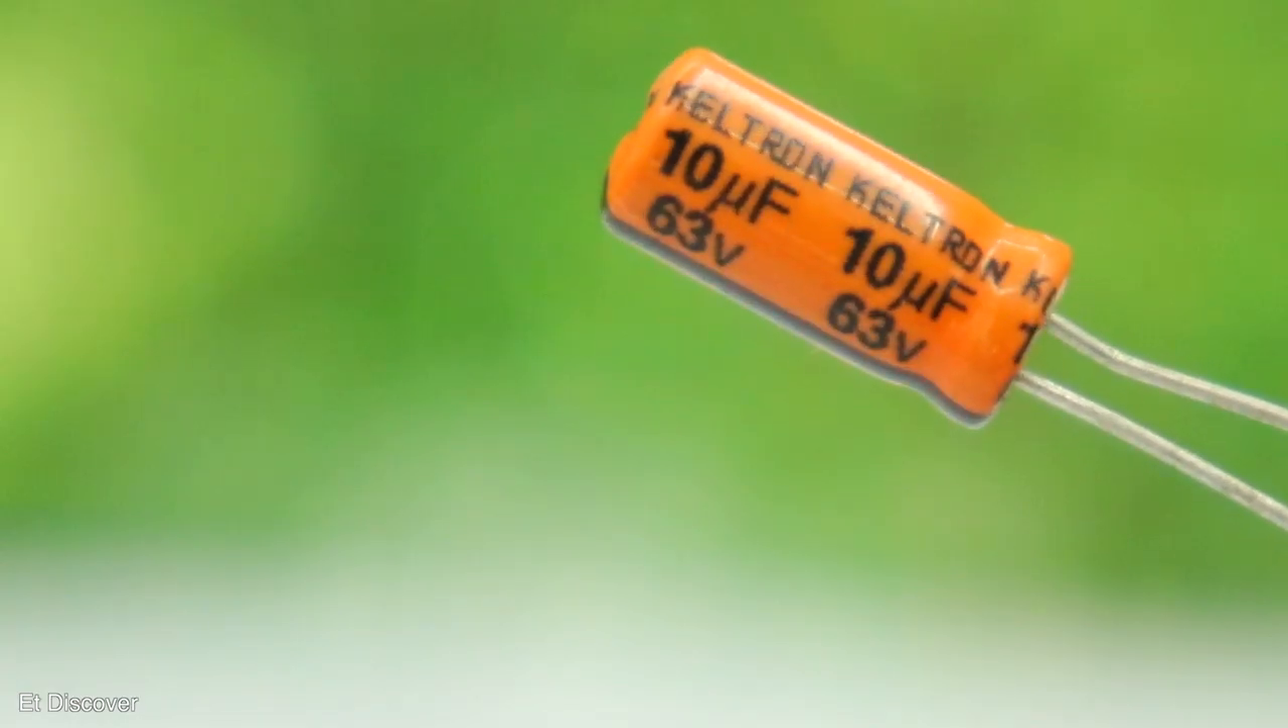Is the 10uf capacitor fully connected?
No.